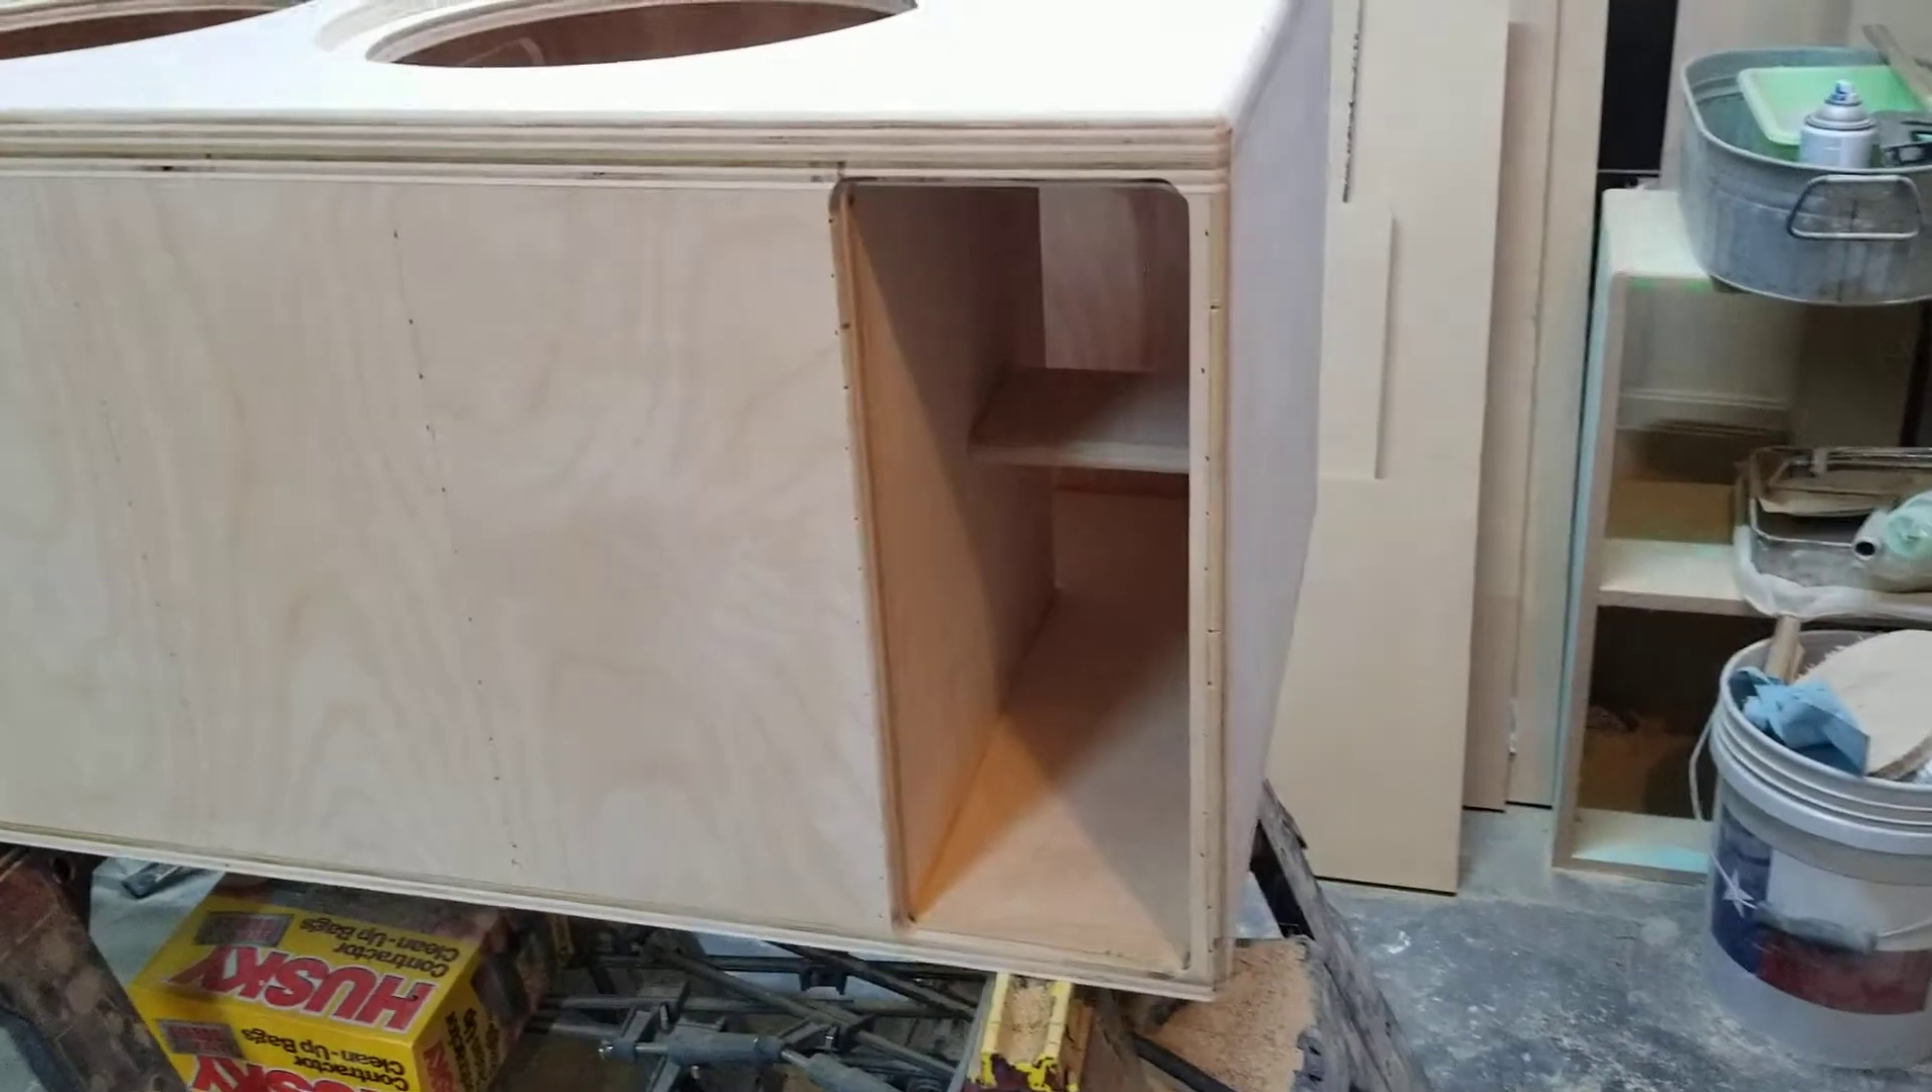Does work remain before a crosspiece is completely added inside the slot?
No.